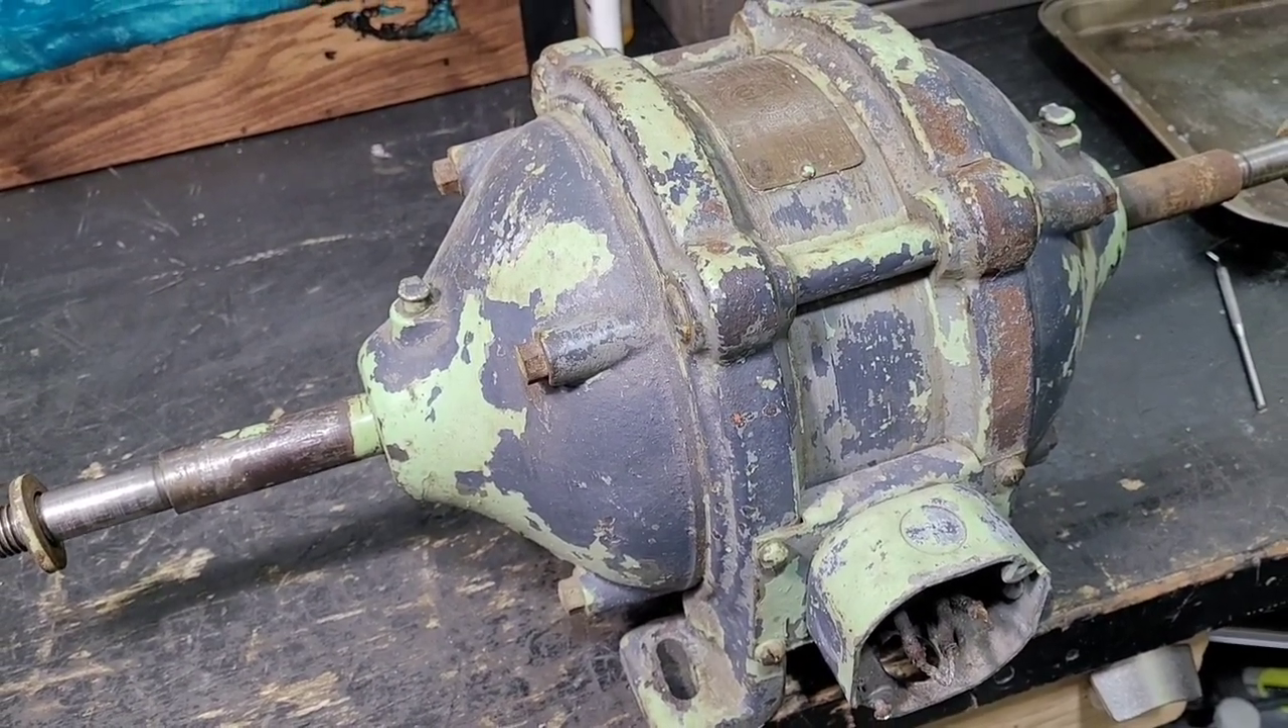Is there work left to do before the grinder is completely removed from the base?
No.